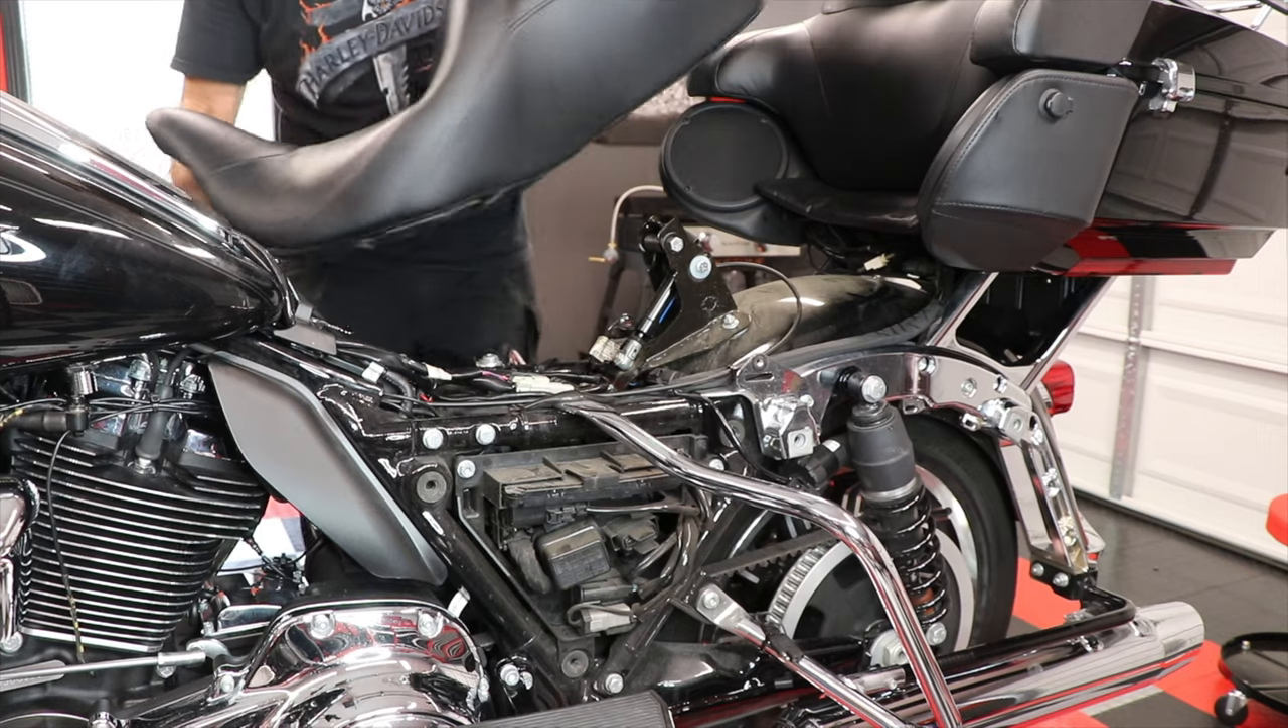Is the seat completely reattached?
No.